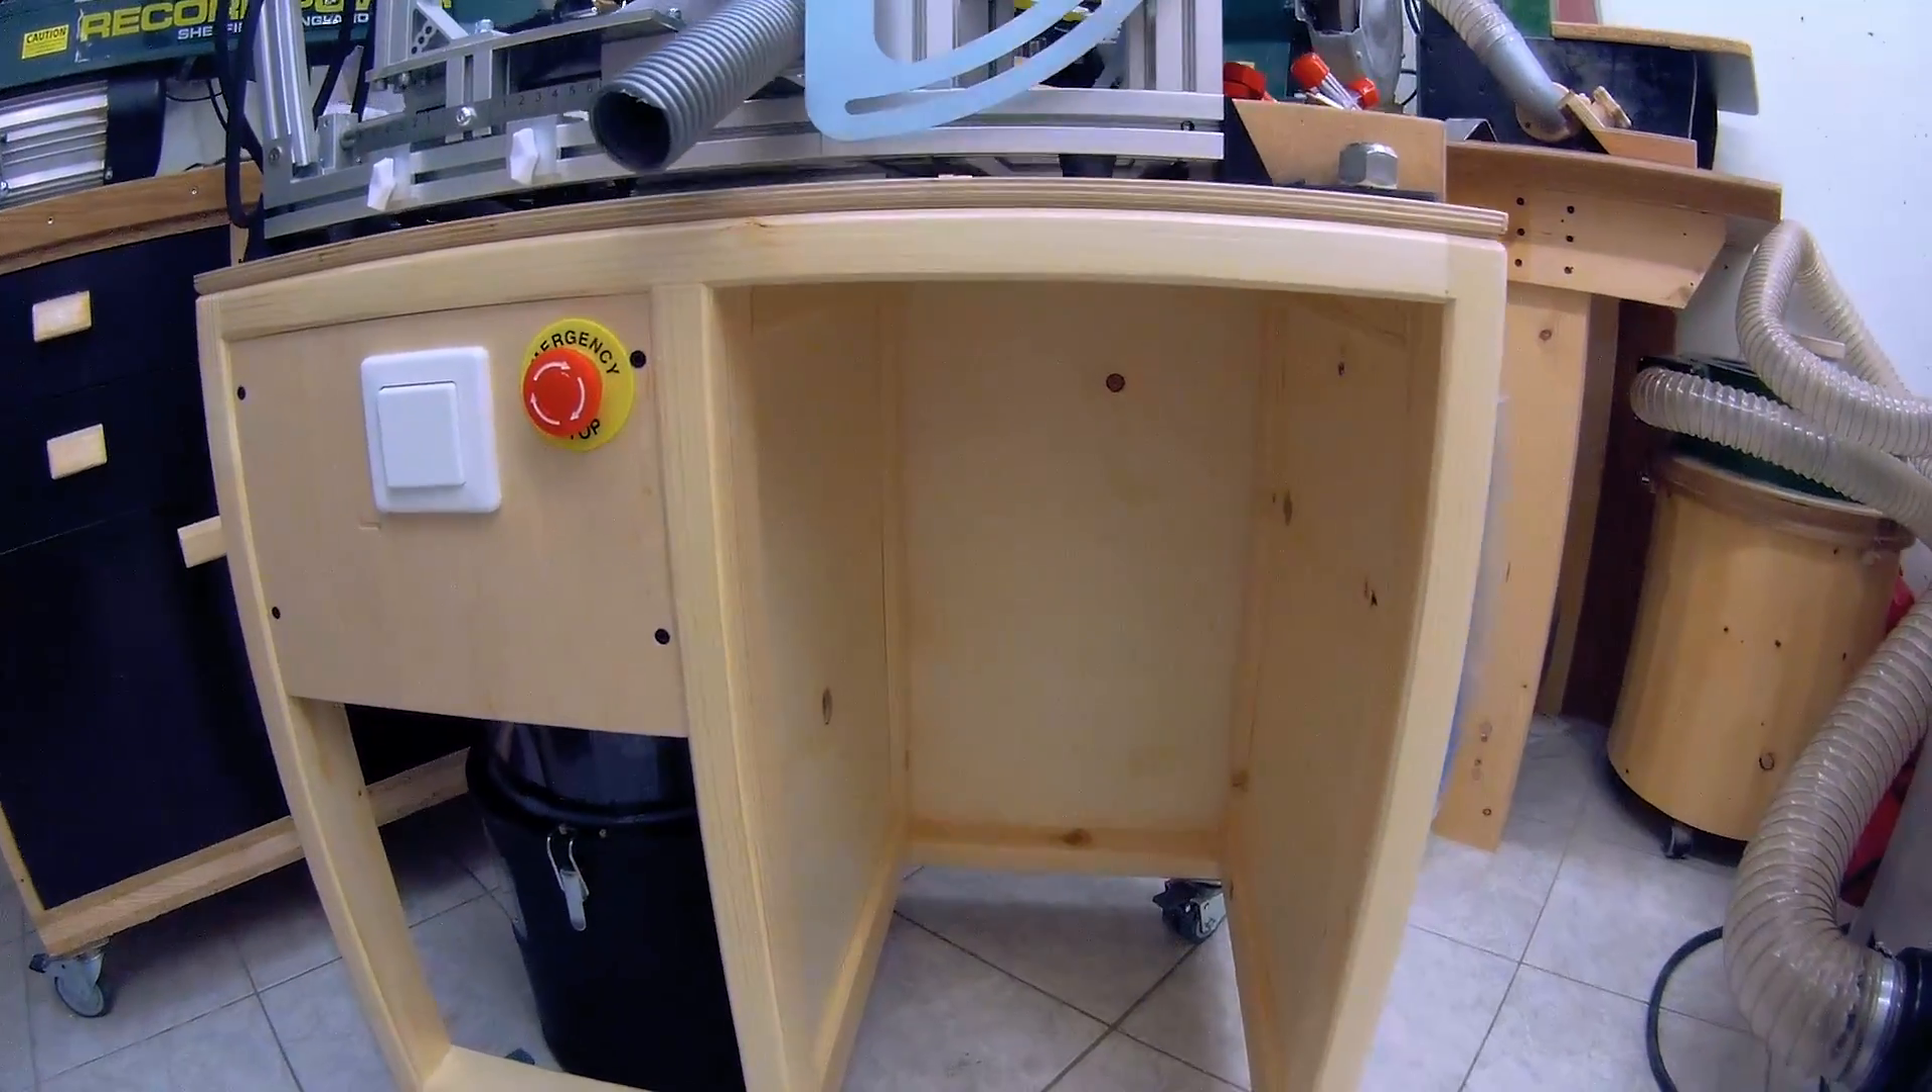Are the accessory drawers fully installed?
No.